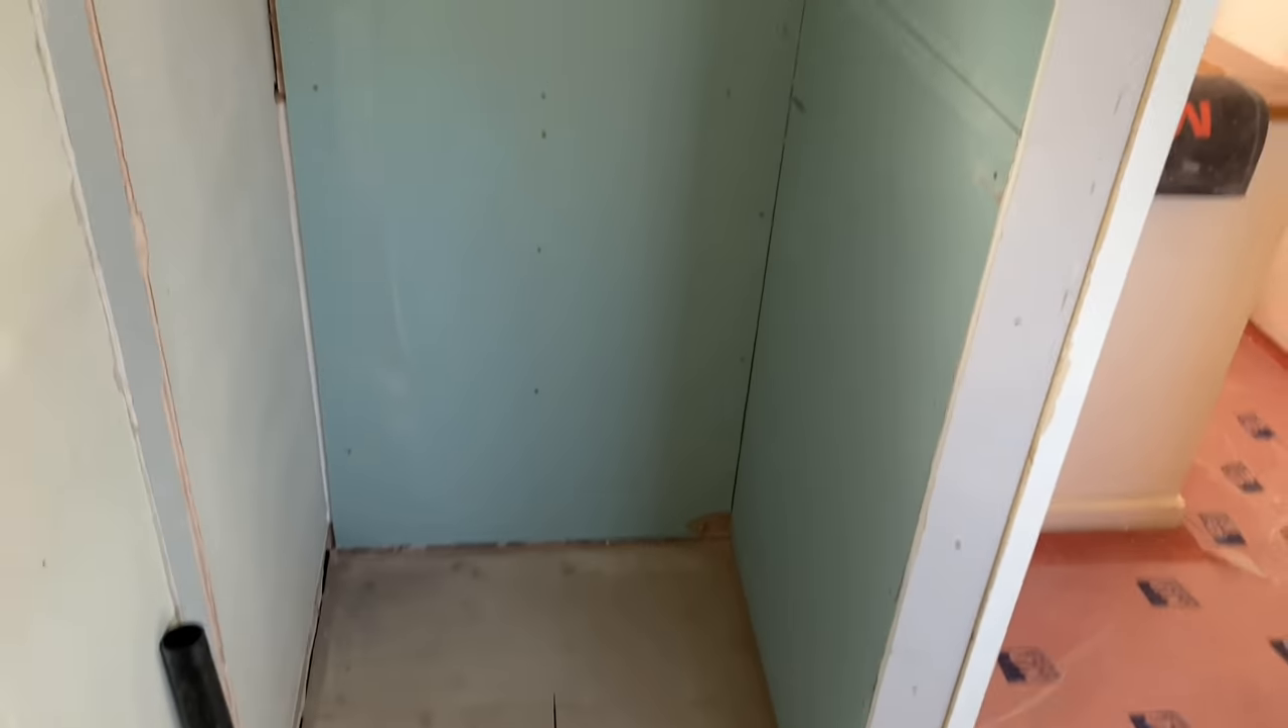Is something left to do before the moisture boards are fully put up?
No.